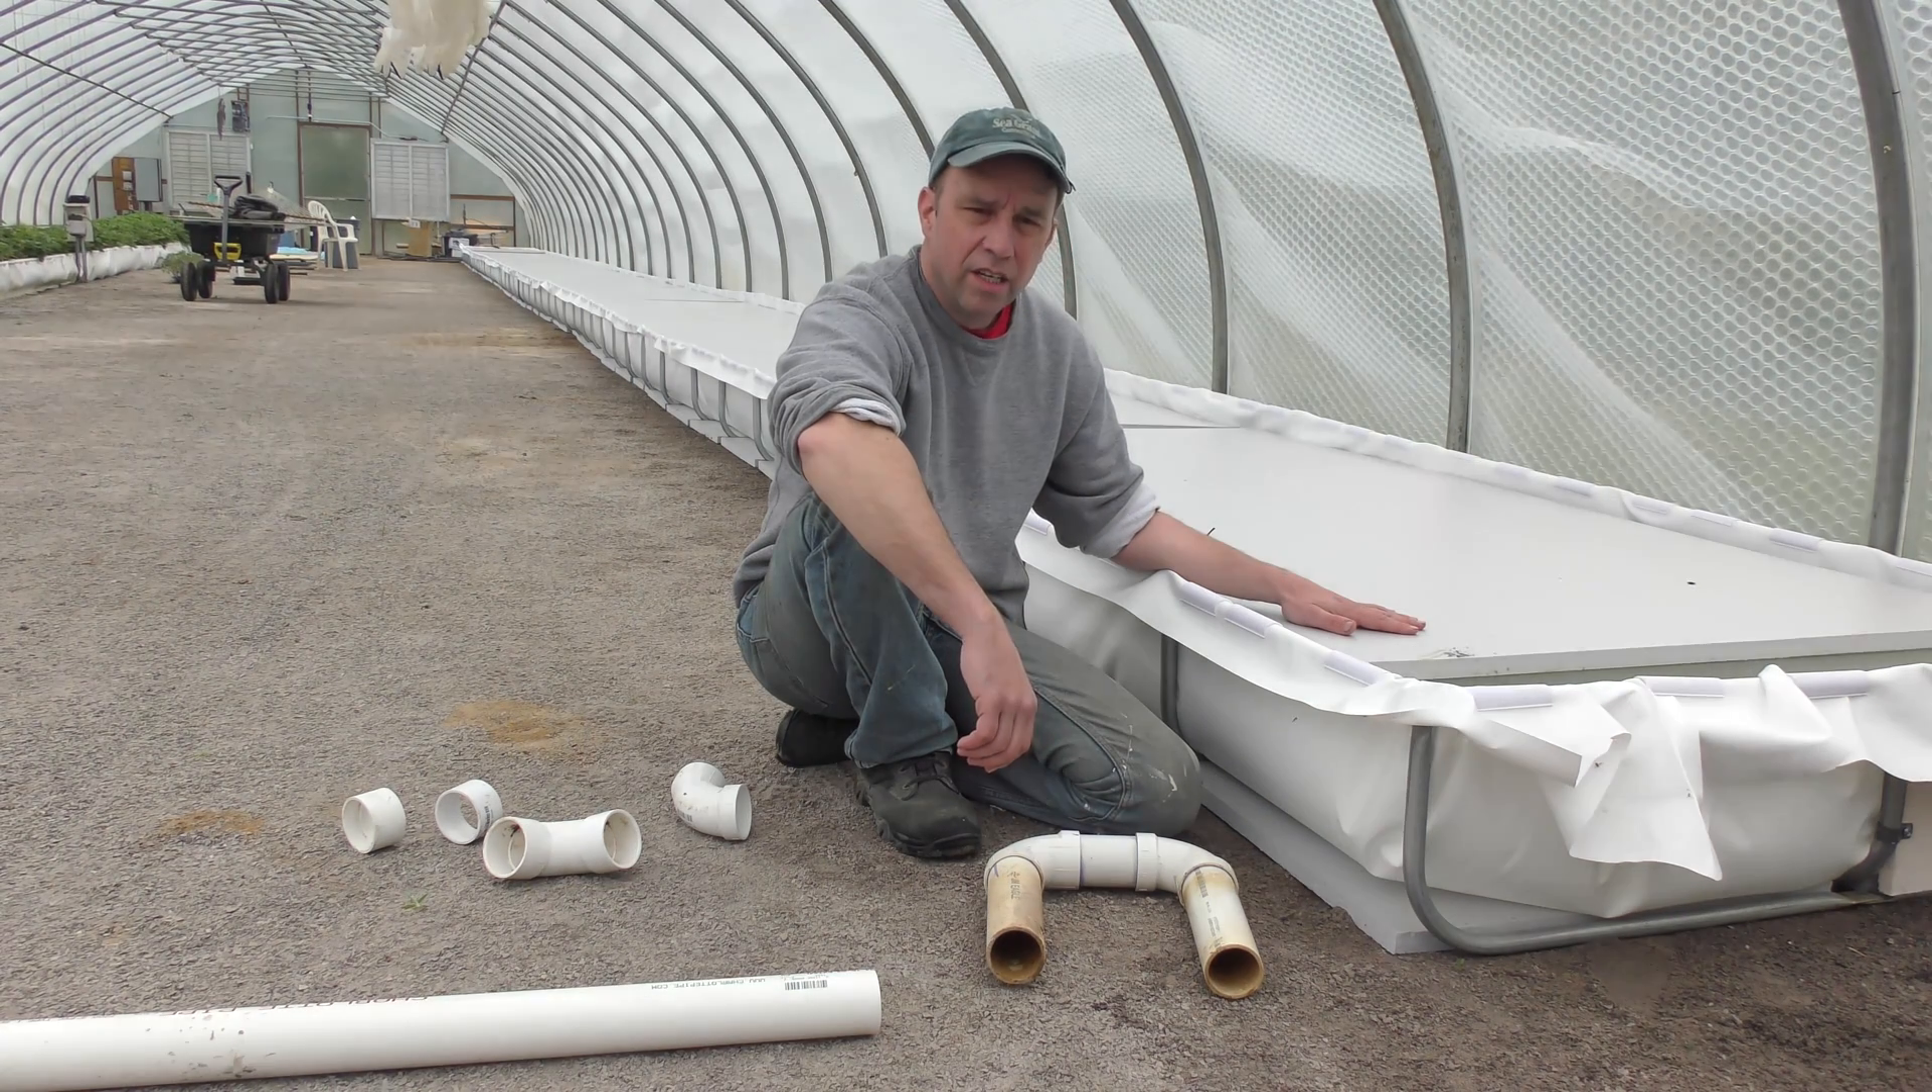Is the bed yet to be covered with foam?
No.